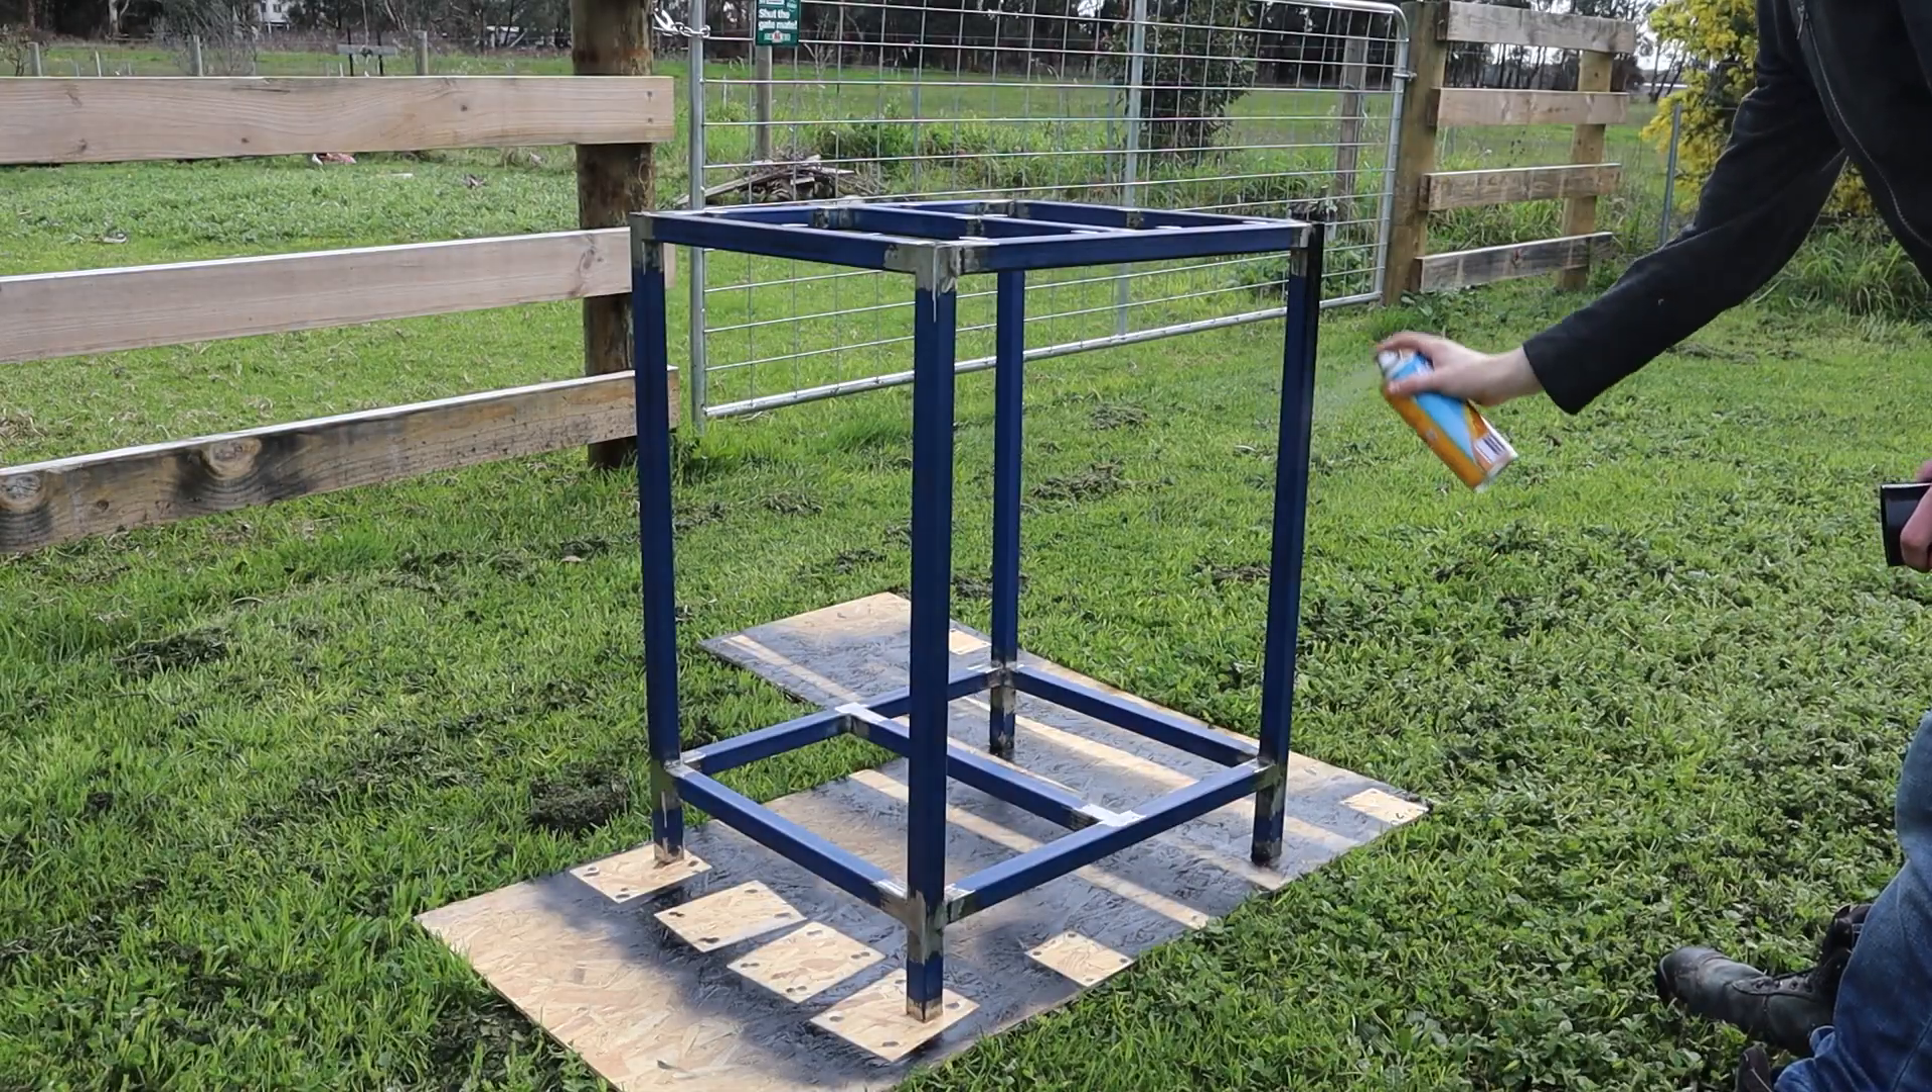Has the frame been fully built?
Yes.